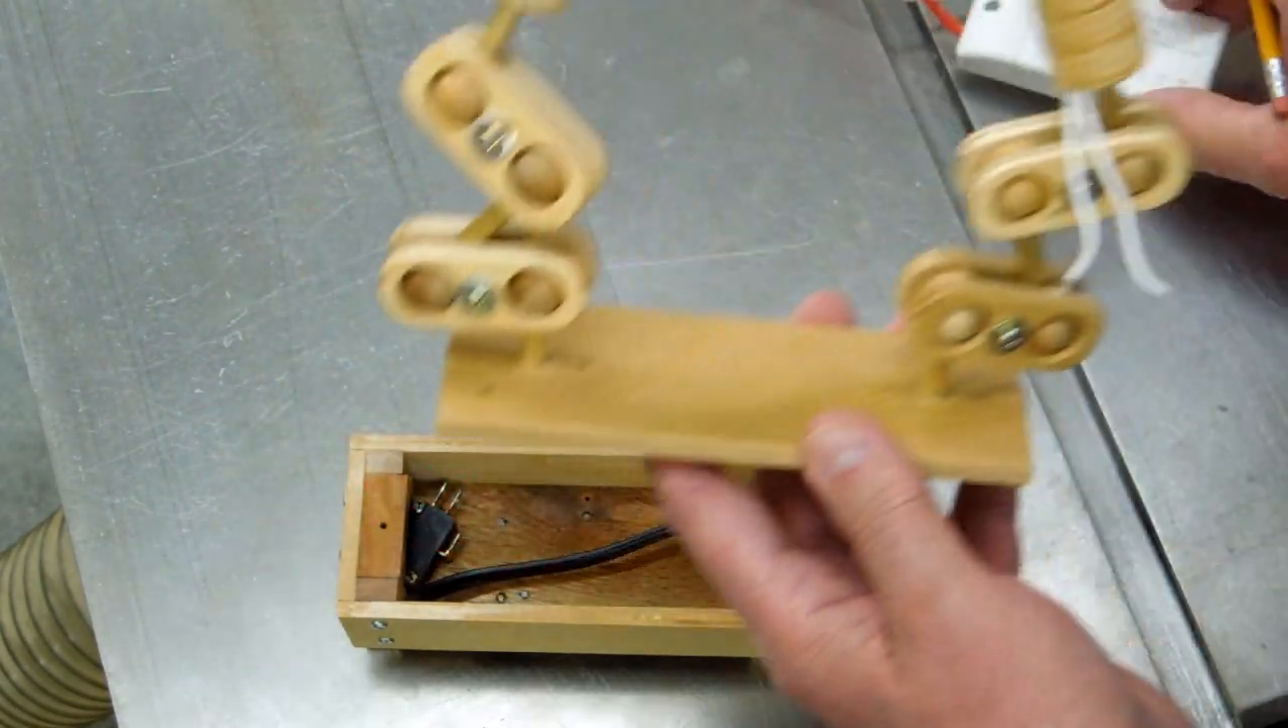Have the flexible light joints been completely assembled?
Yes.